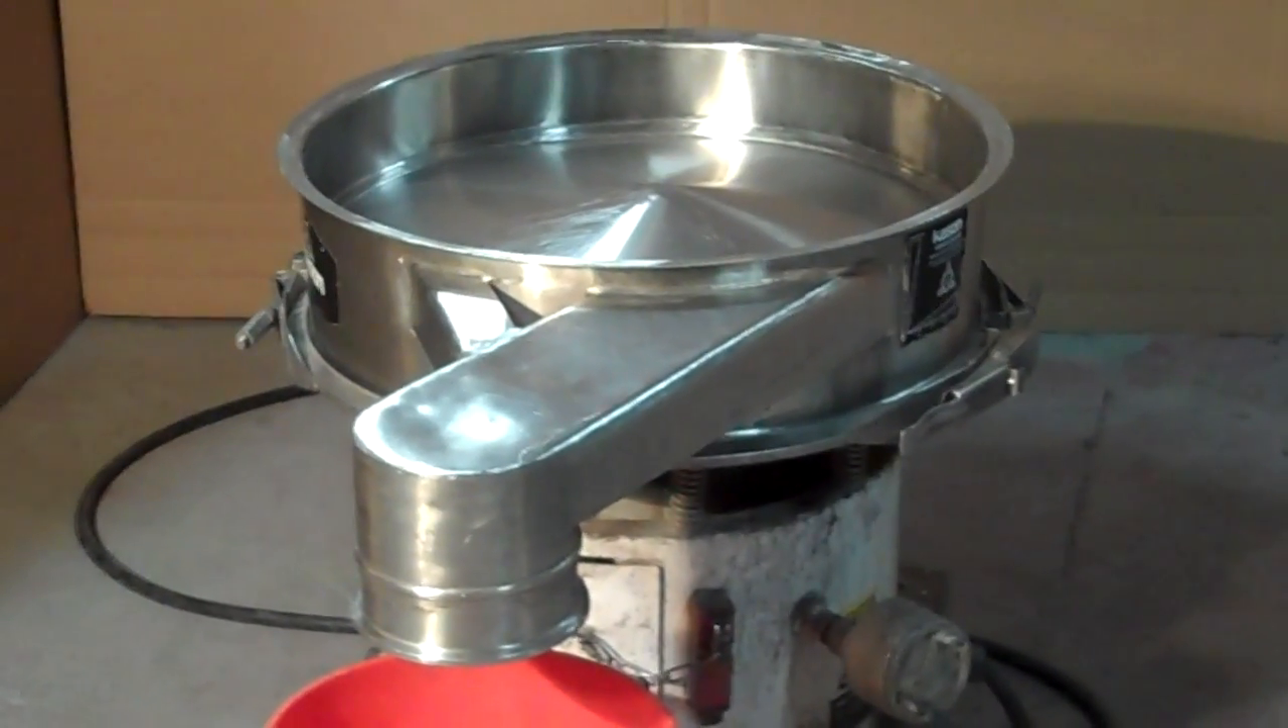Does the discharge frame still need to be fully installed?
No.